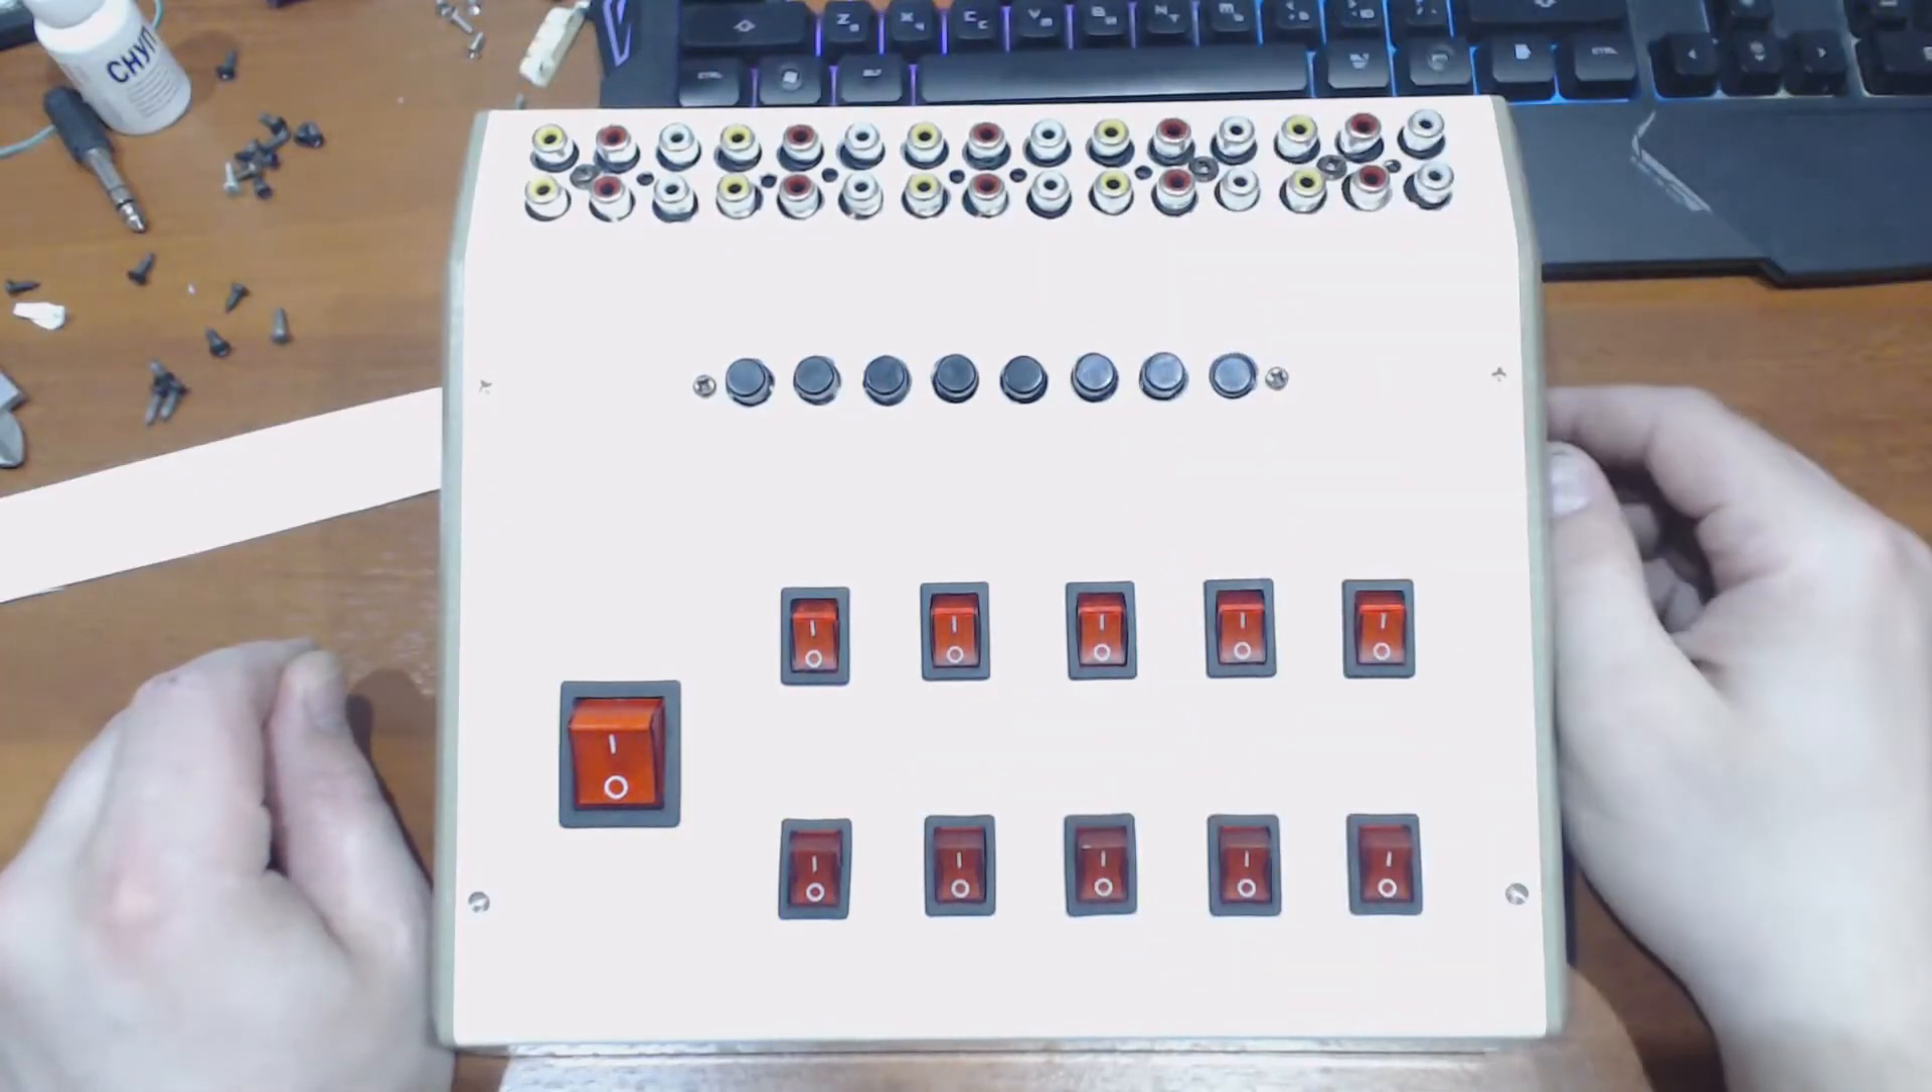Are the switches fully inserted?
Yes.